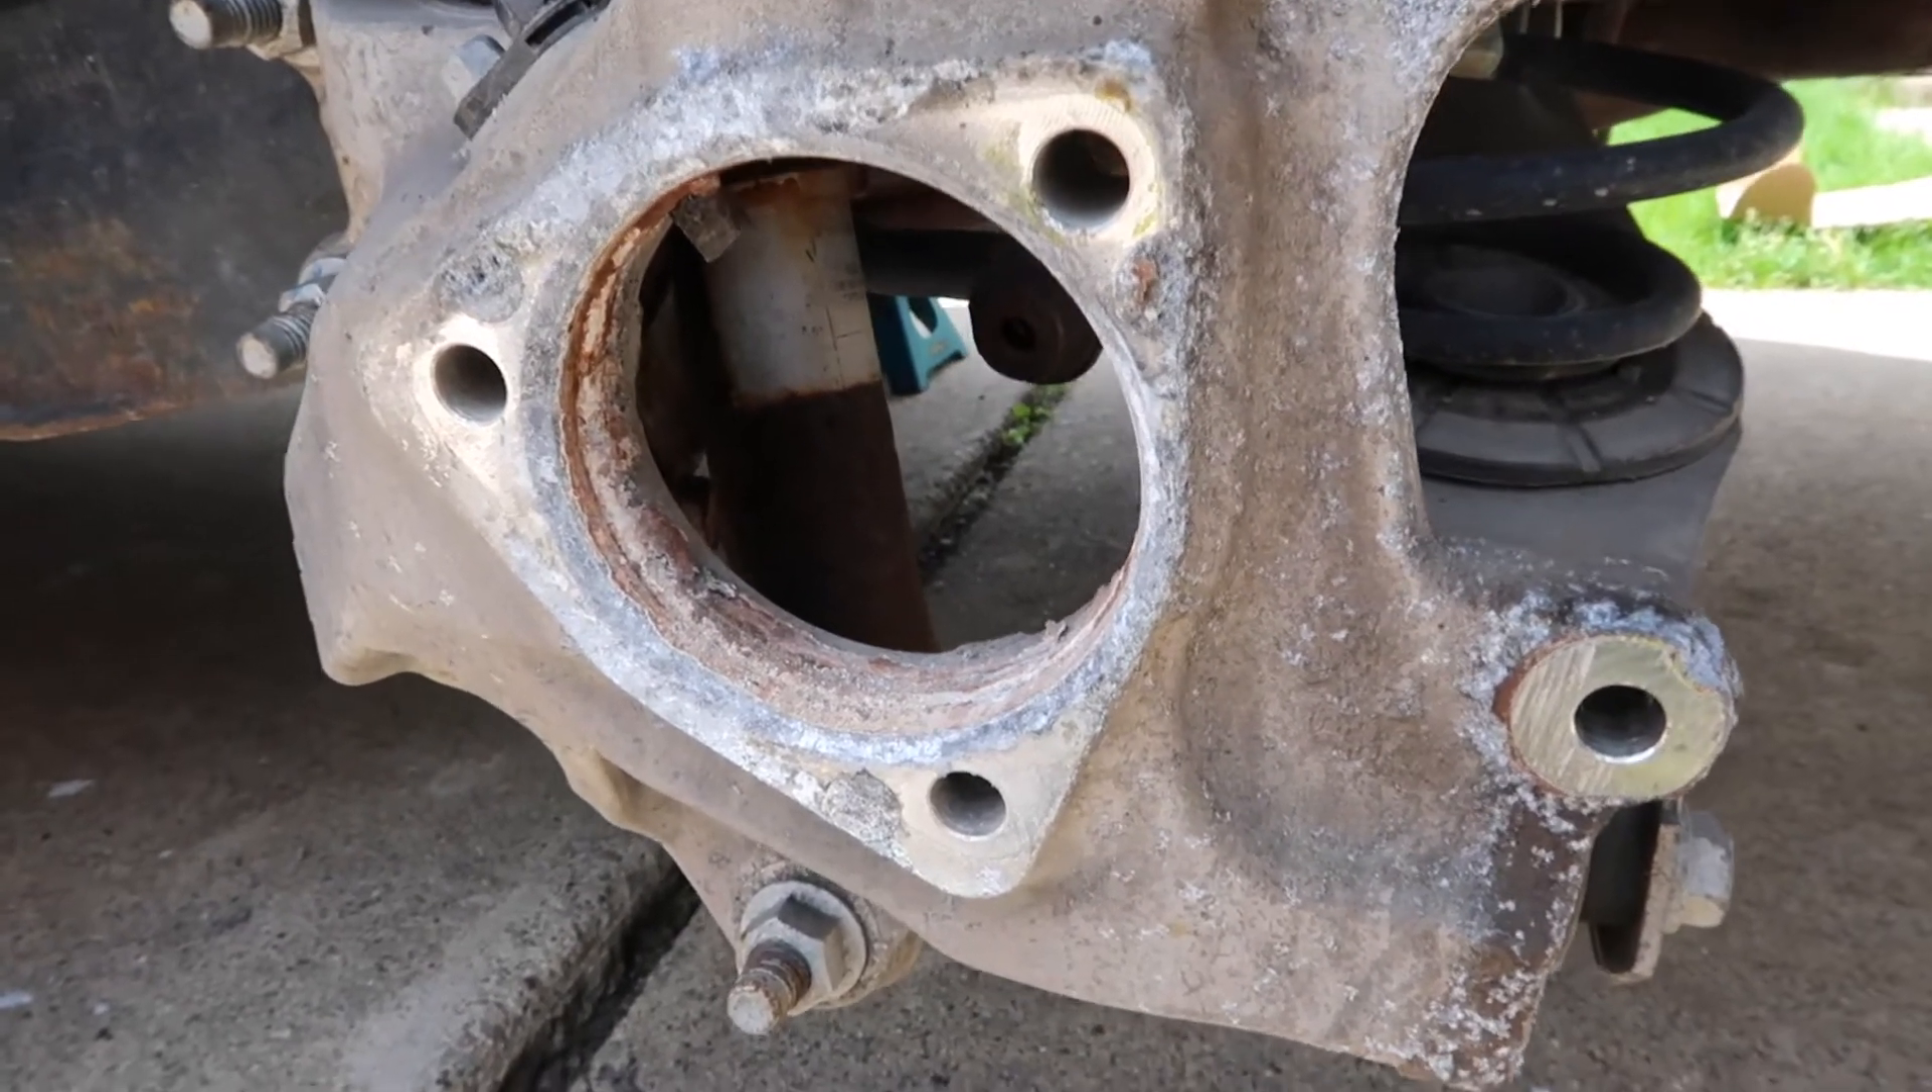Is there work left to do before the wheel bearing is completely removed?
No.